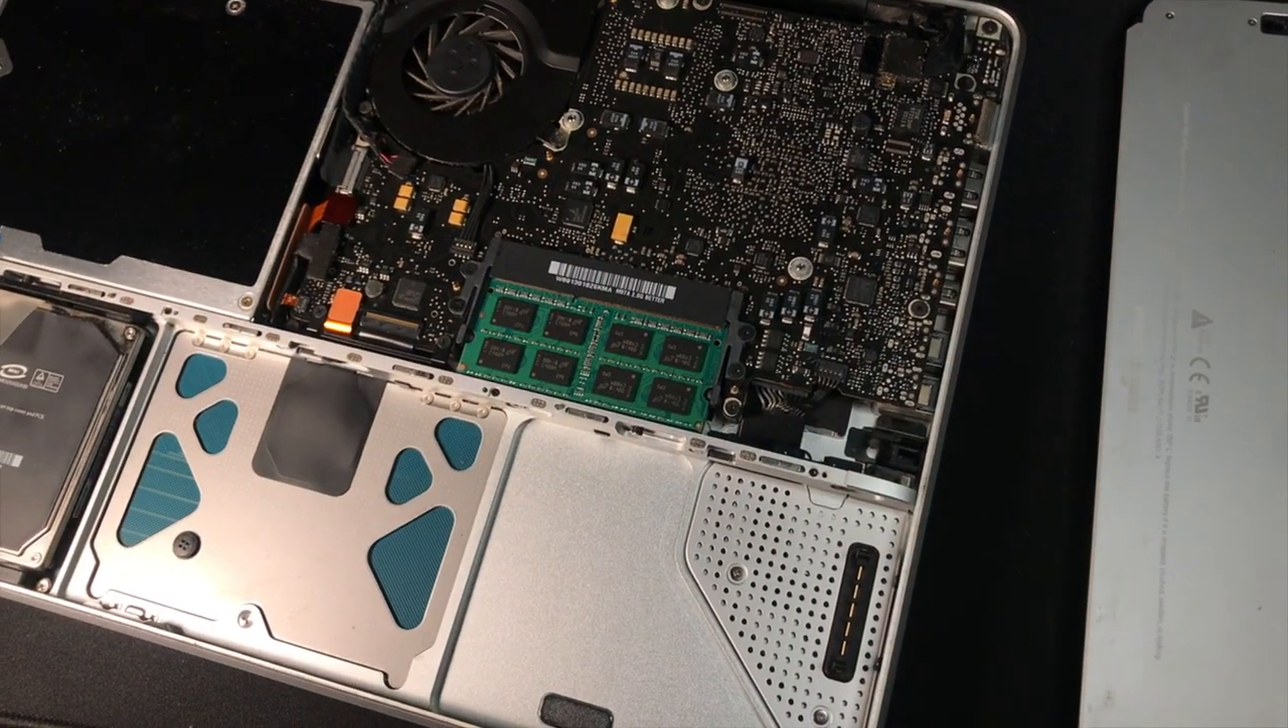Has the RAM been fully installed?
Yes.